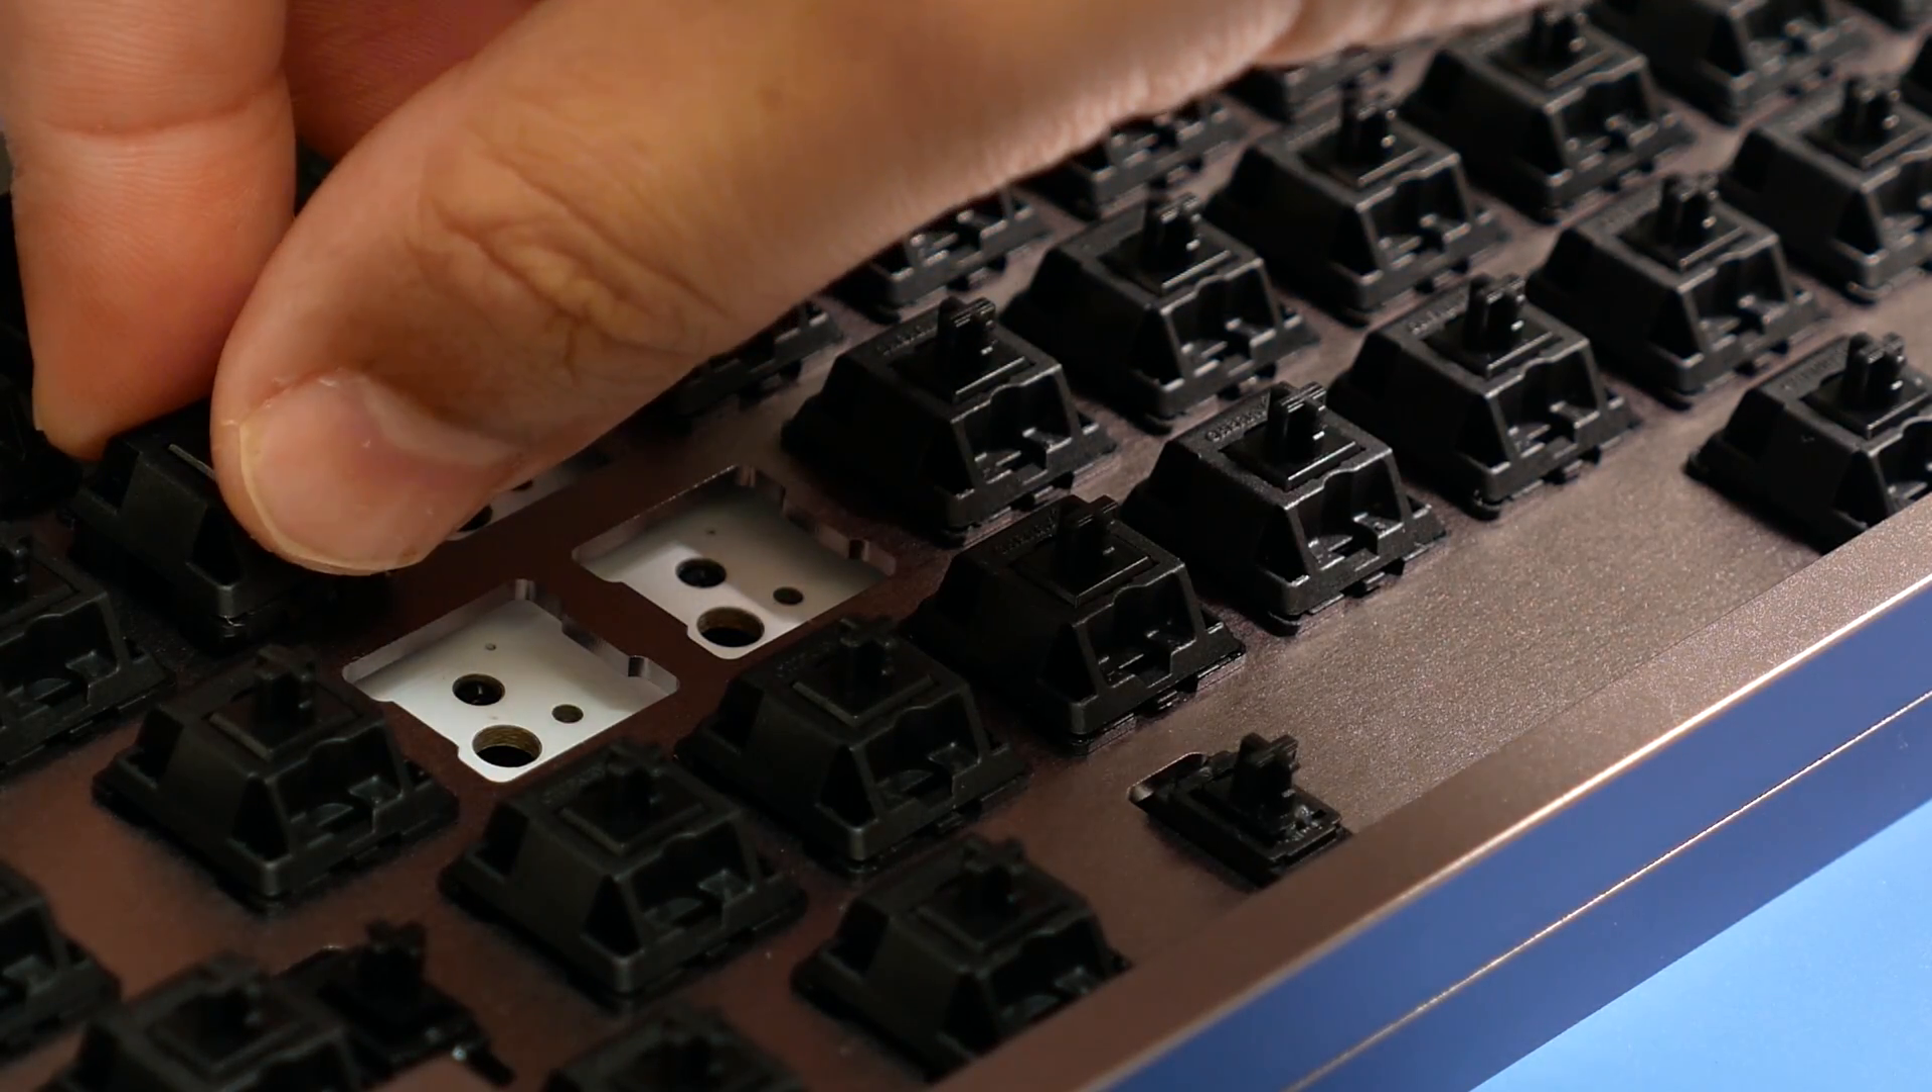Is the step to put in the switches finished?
No.